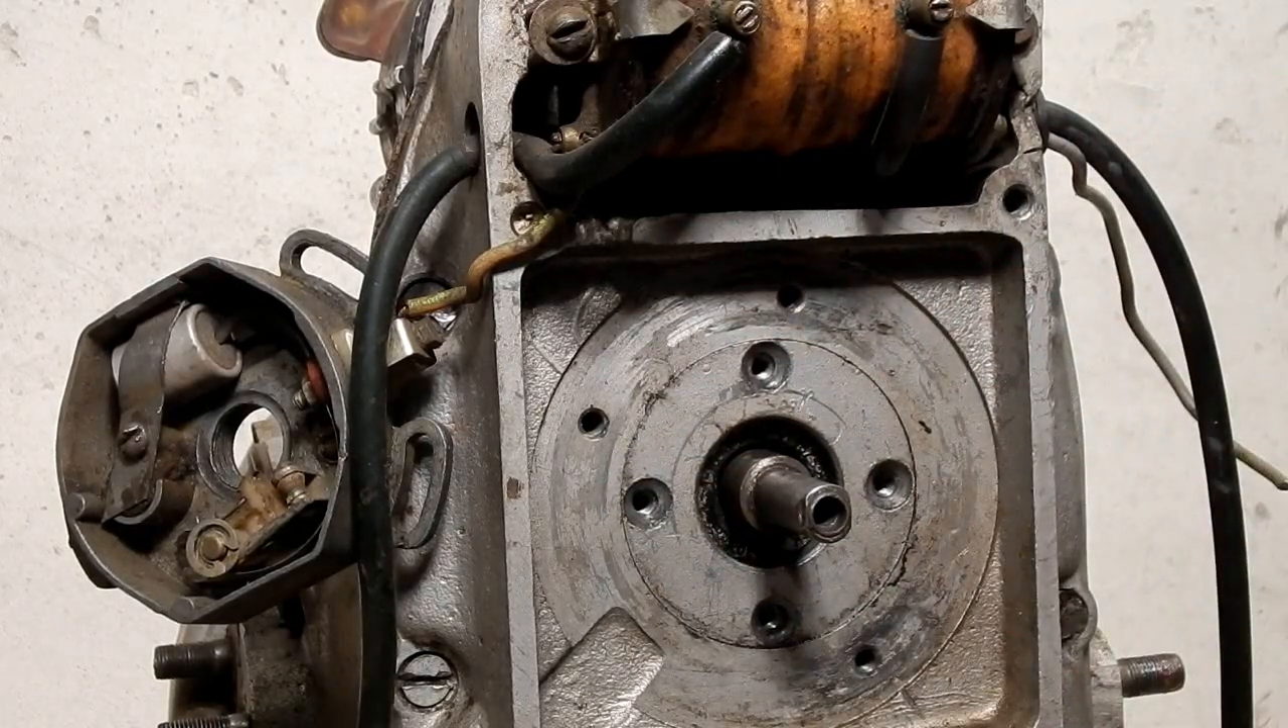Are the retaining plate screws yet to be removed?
No.